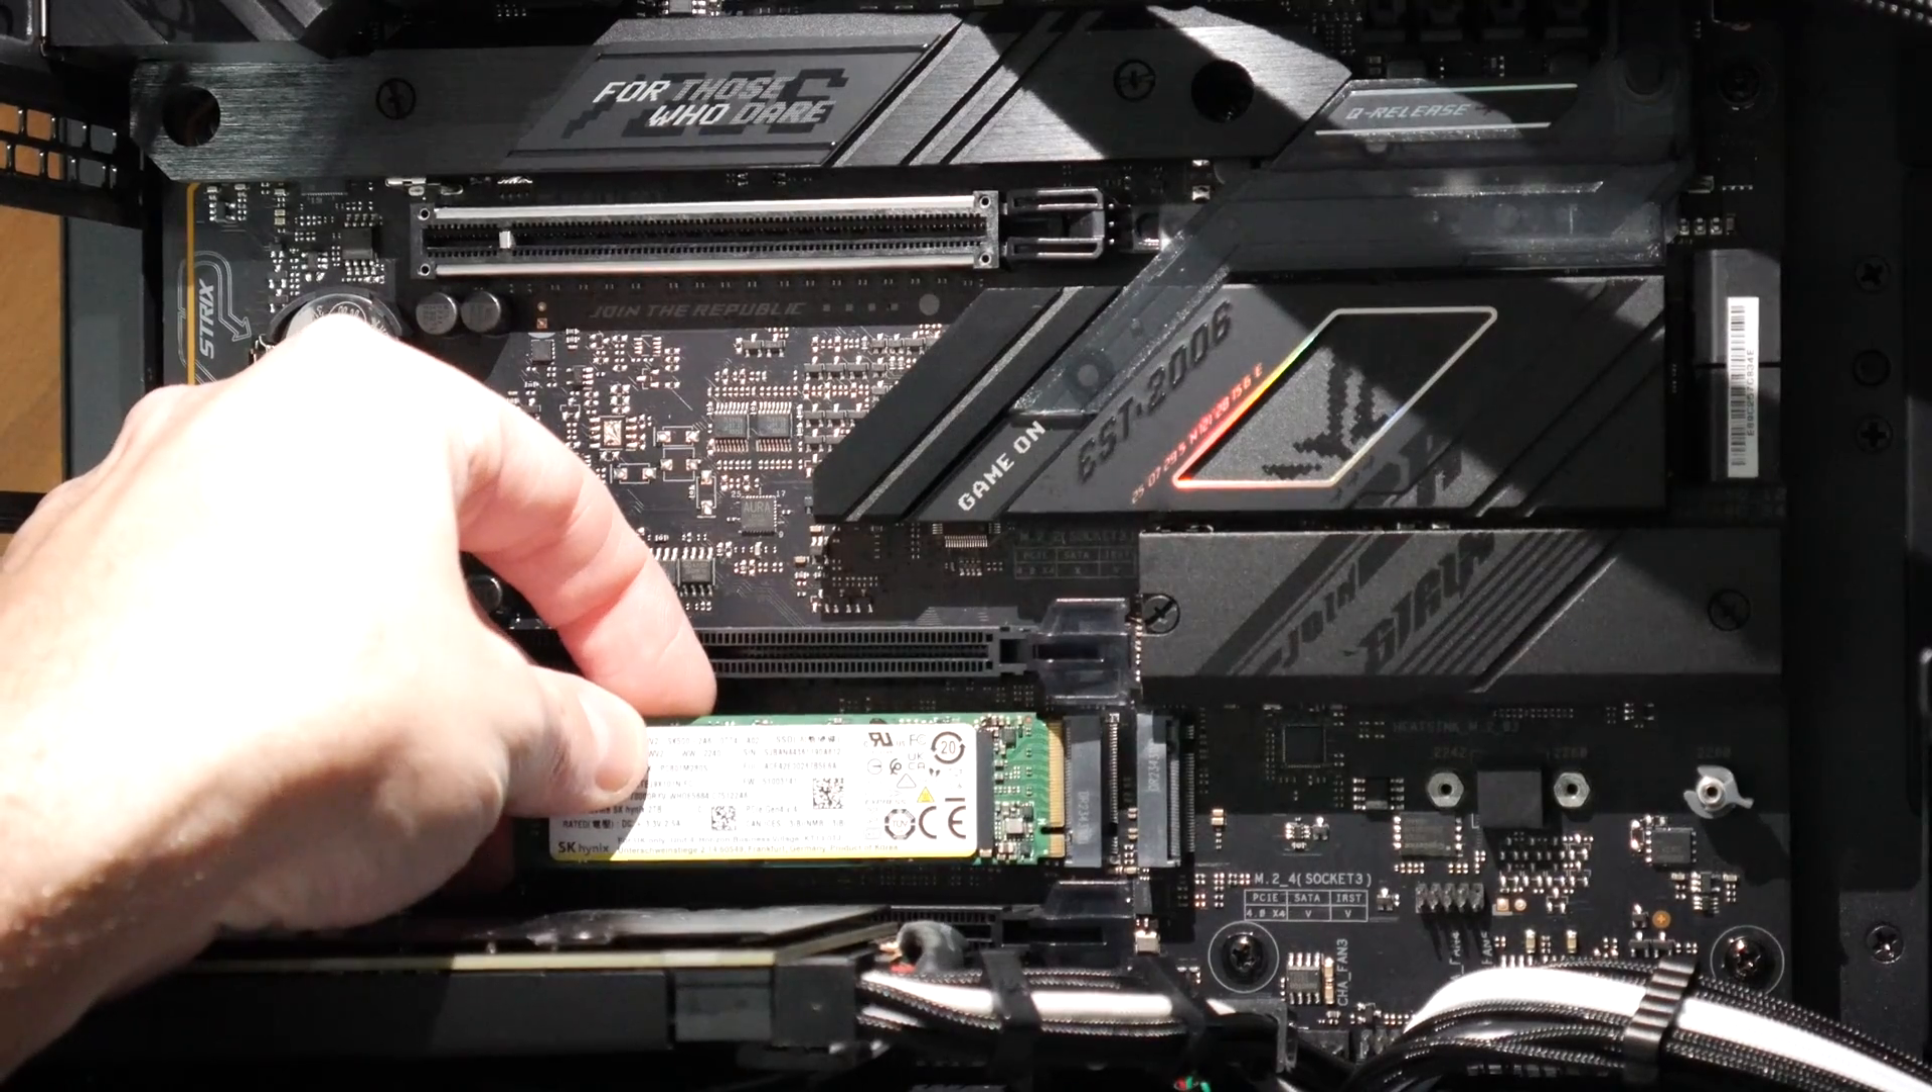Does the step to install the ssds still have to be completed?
Yes.